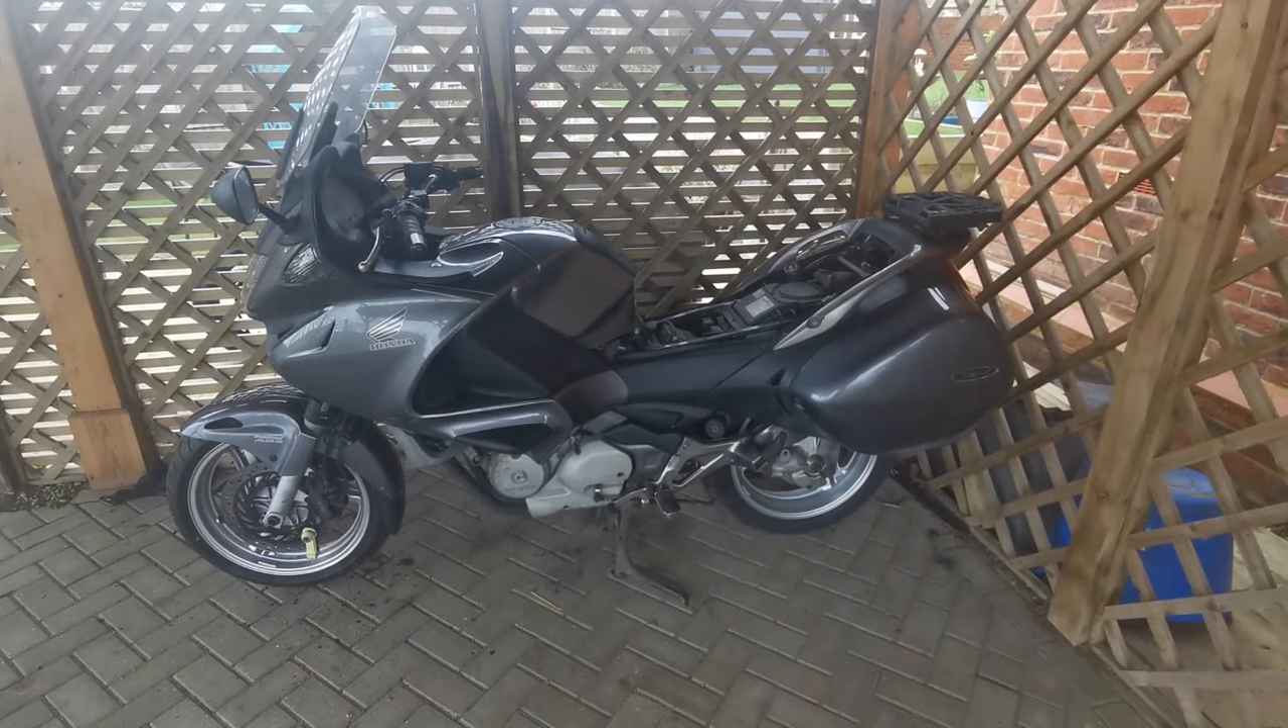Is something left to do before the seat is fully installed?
Yes.